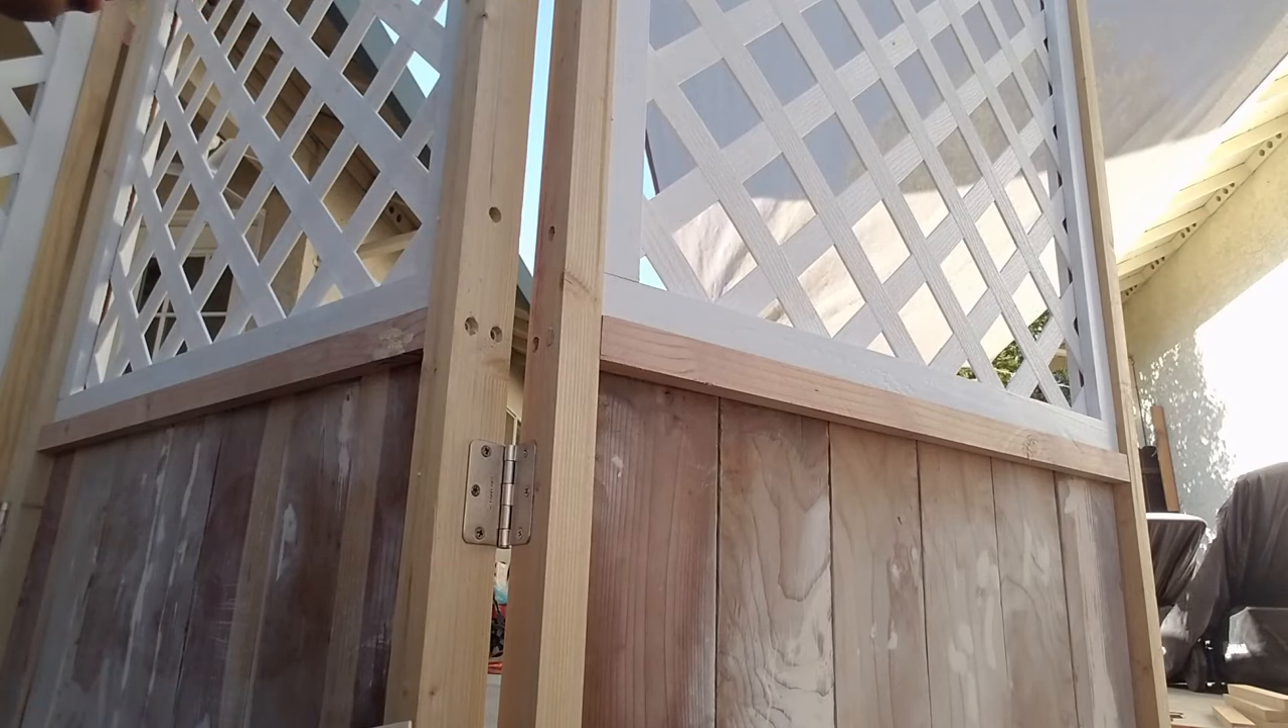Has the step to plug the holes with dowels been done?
No.